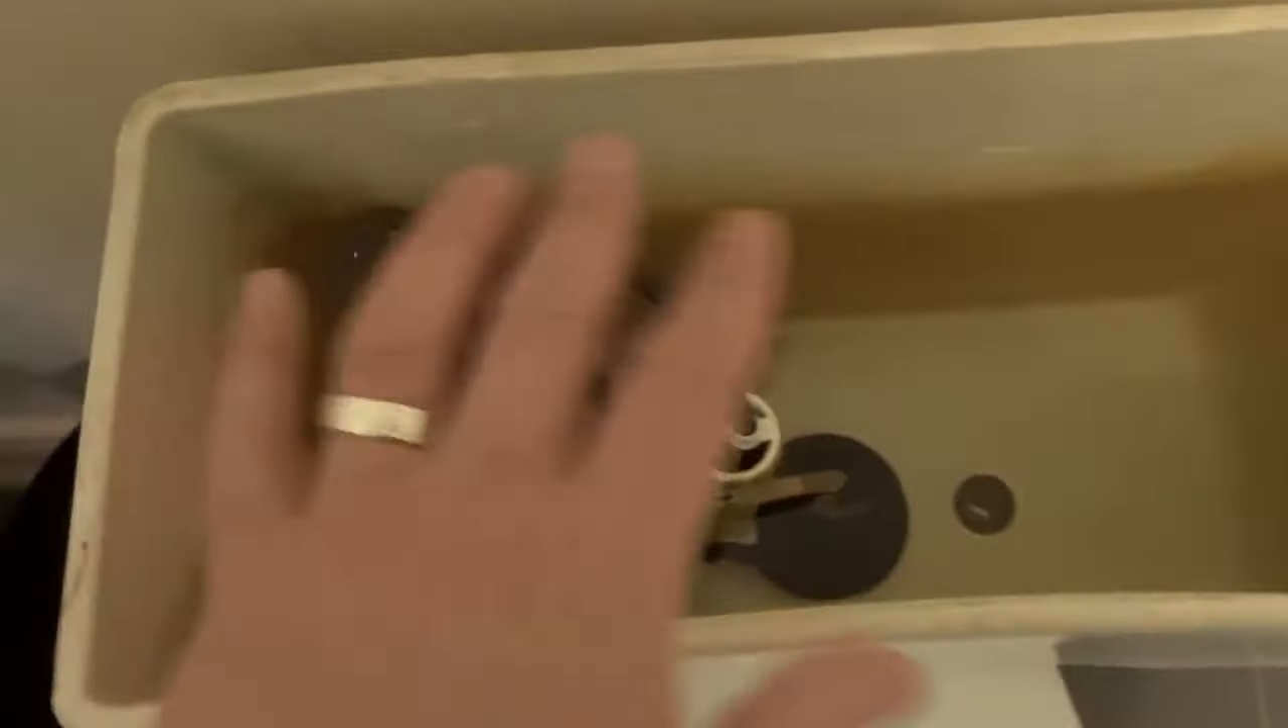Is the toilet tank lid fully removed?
Yes.